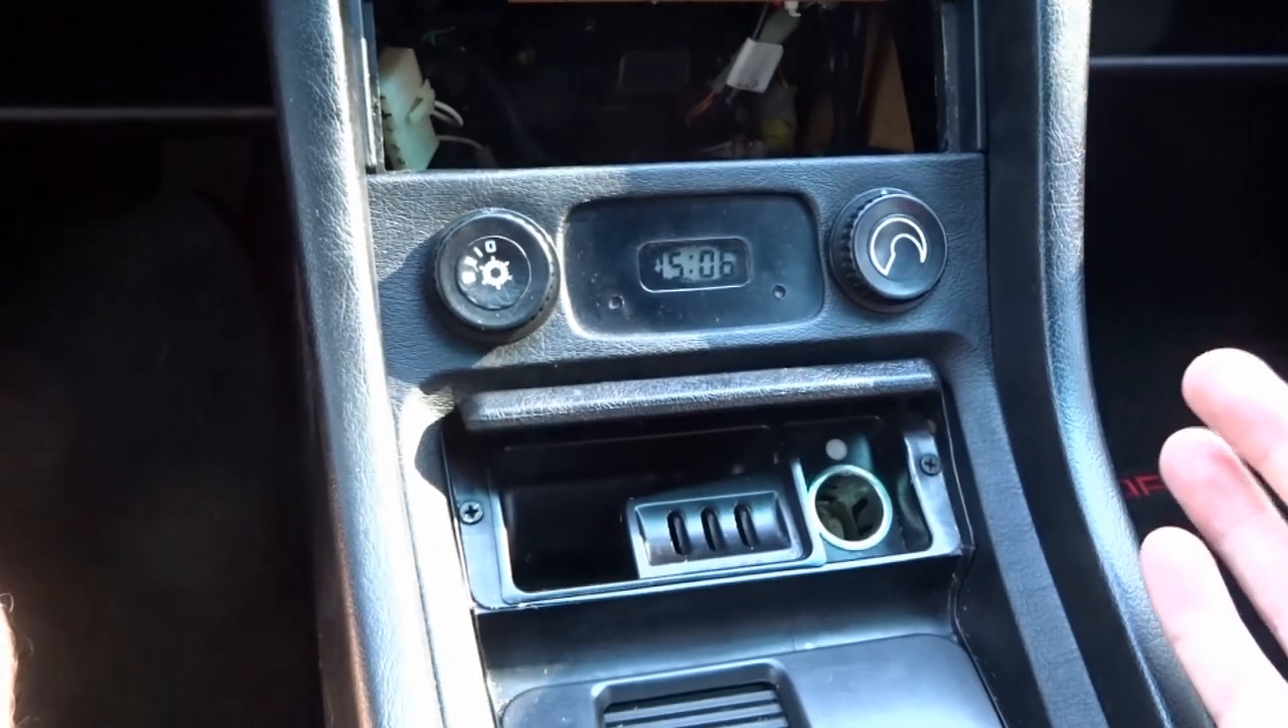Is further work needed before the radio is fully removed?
No.